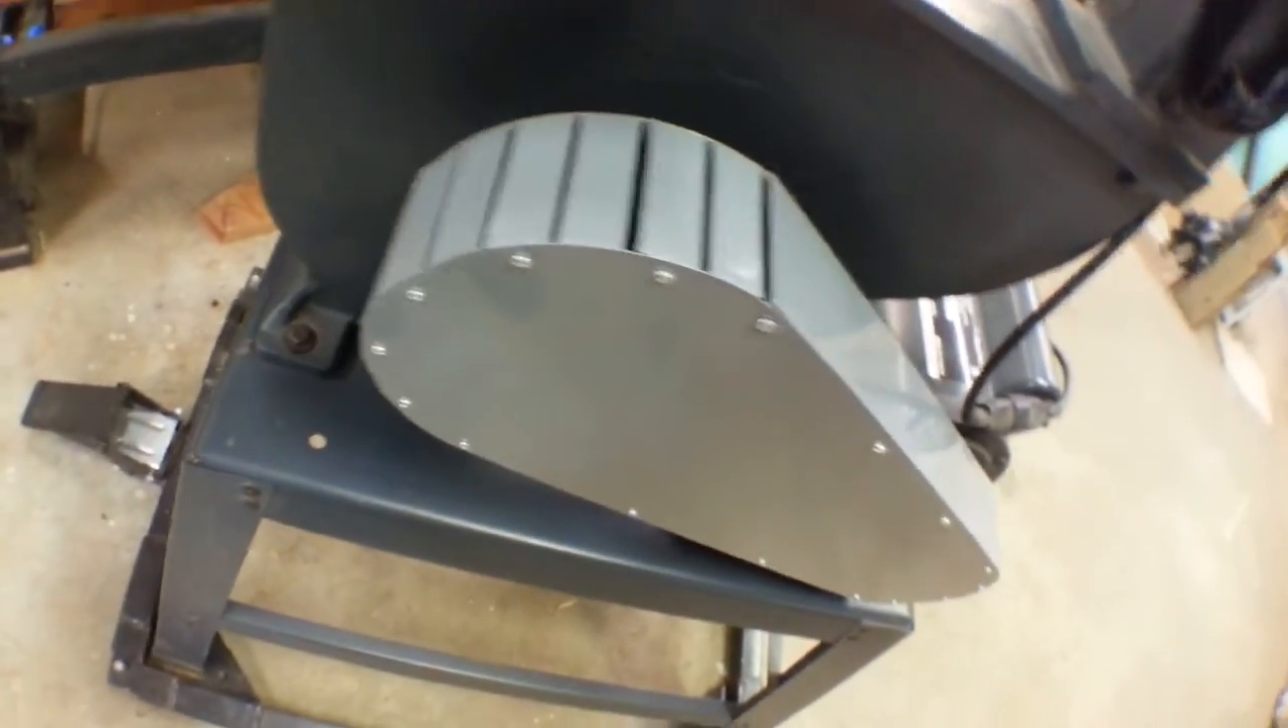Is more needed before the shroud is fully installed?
No.